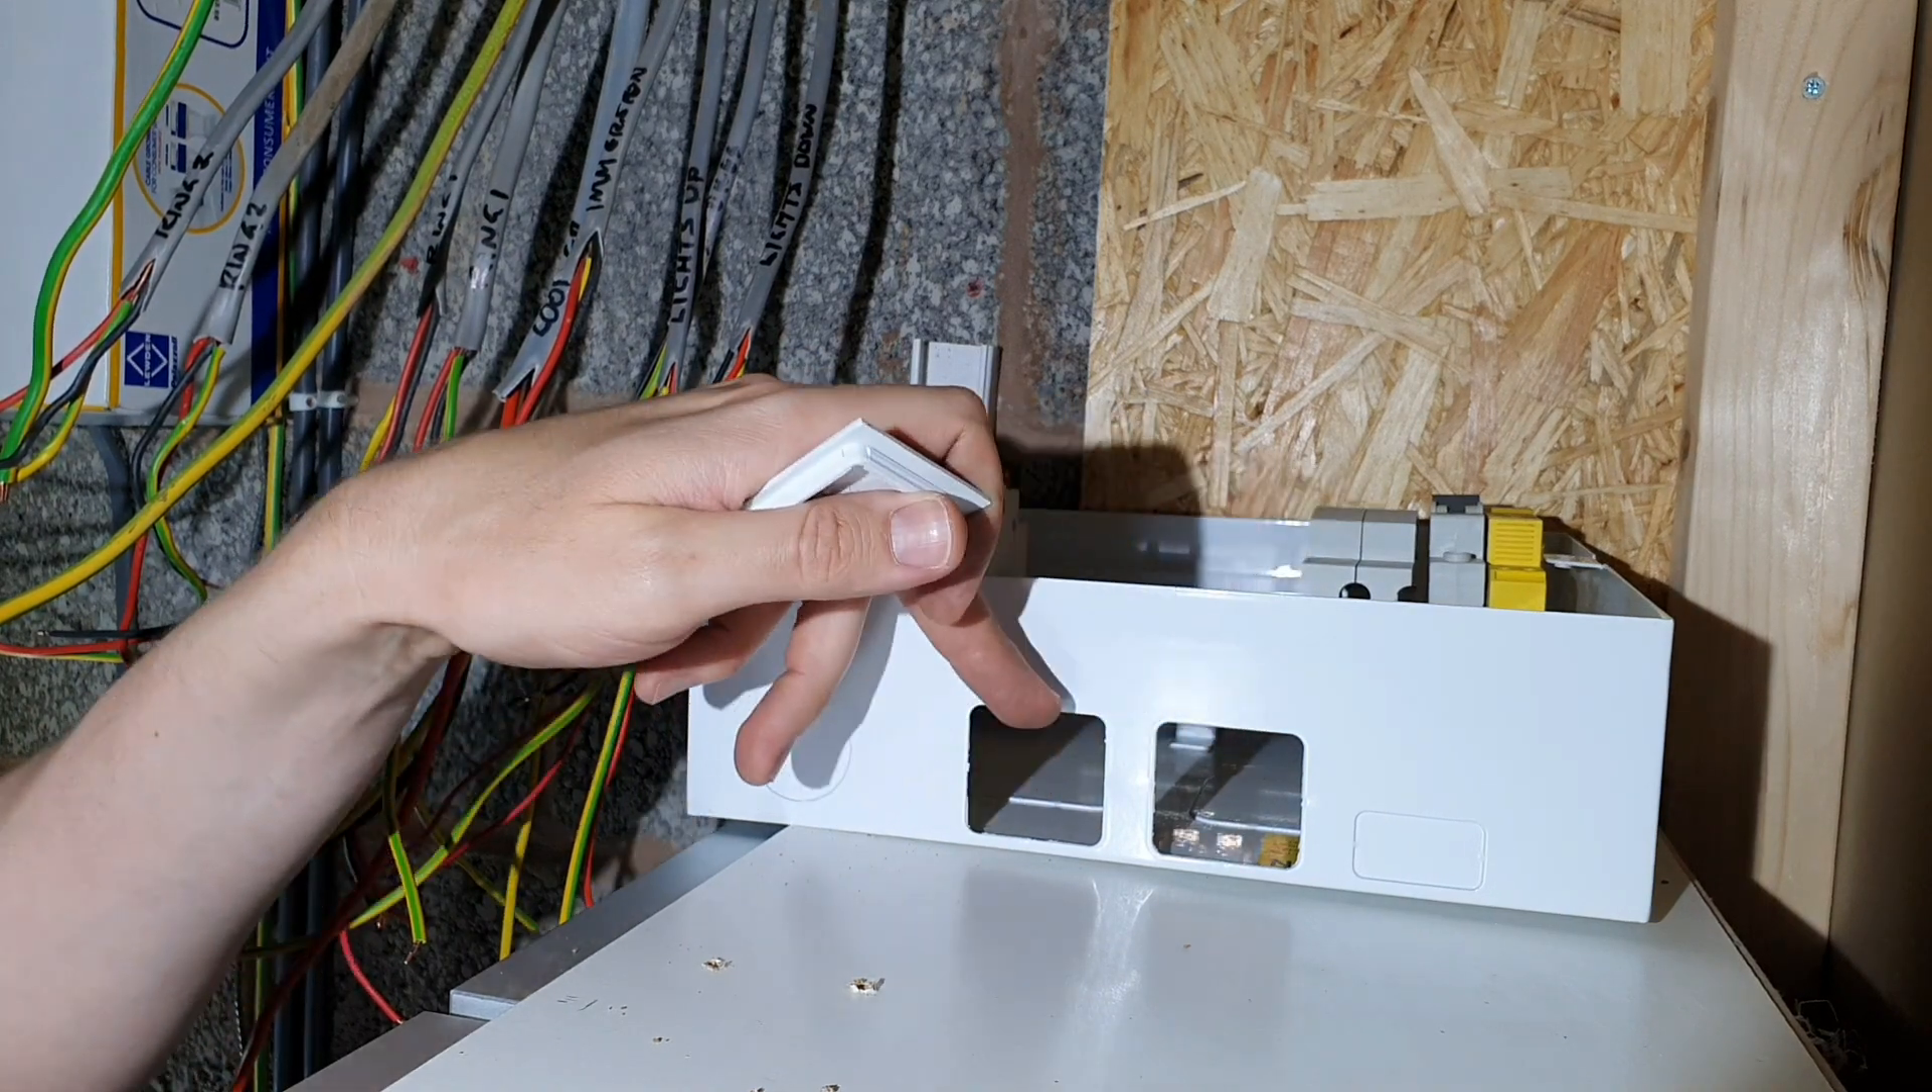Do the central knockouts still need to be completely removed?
No.